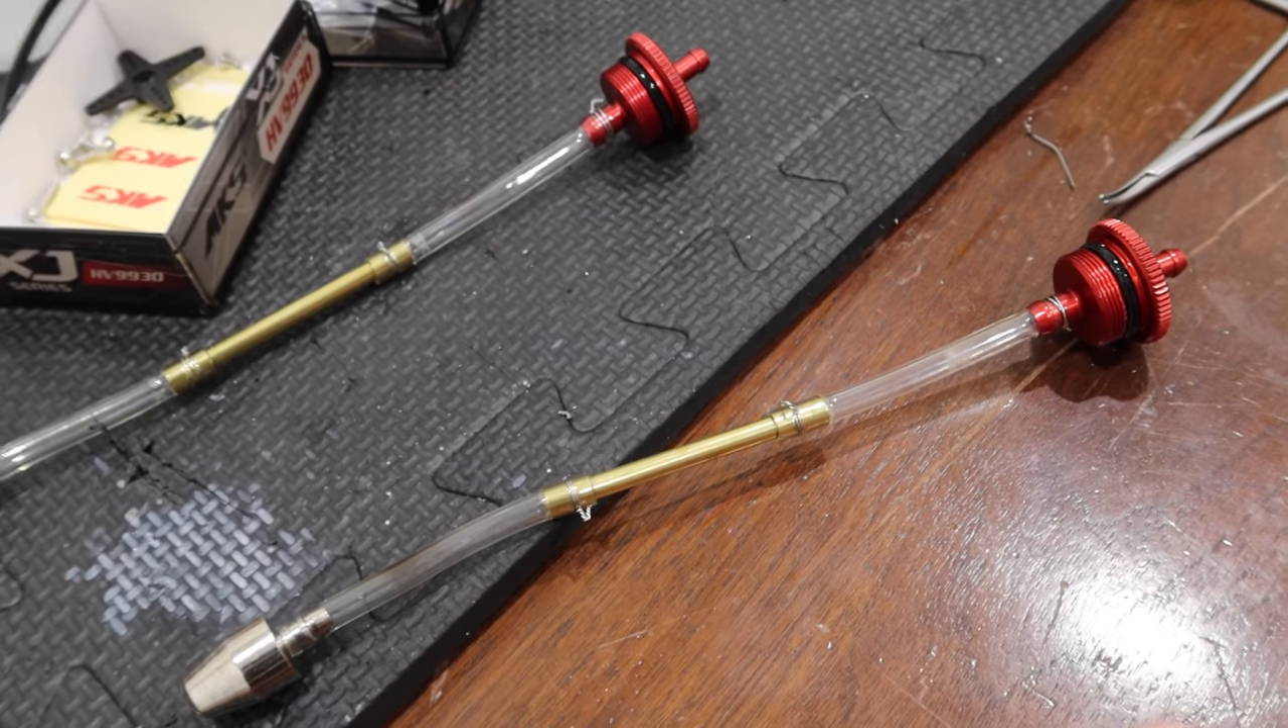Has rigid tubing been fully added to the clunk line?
Yes.